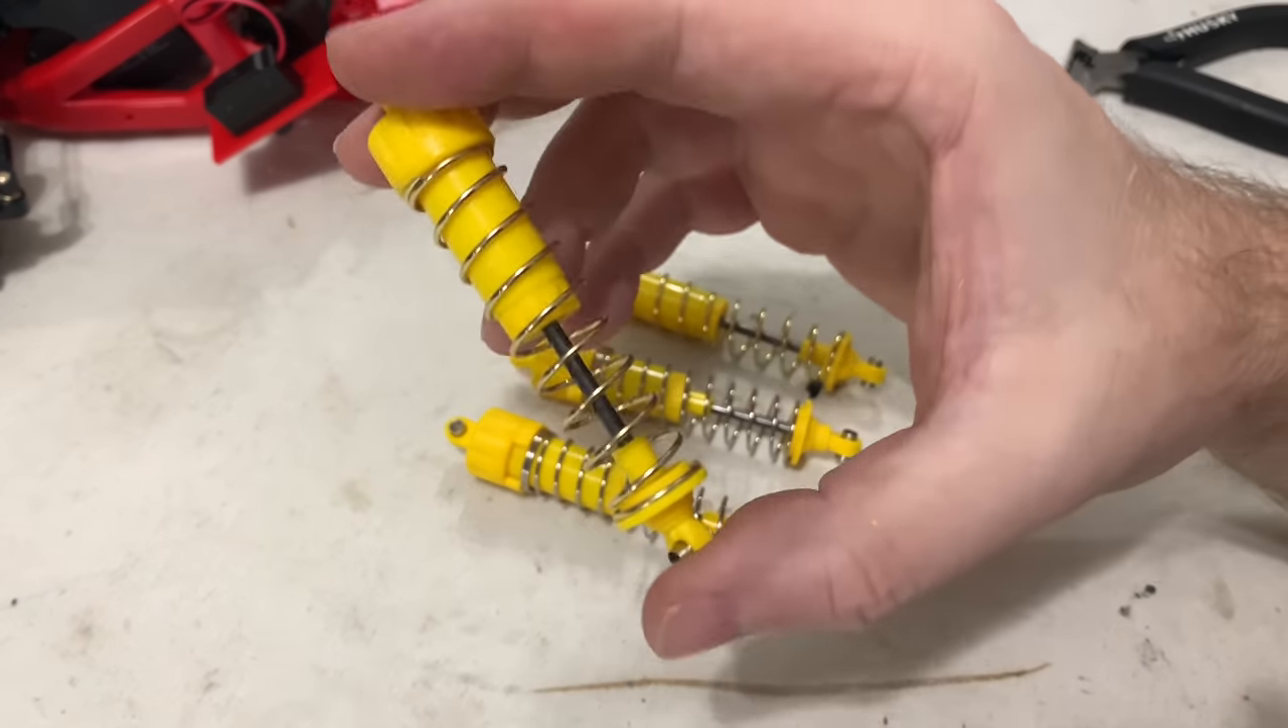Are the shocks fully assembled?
Yes.